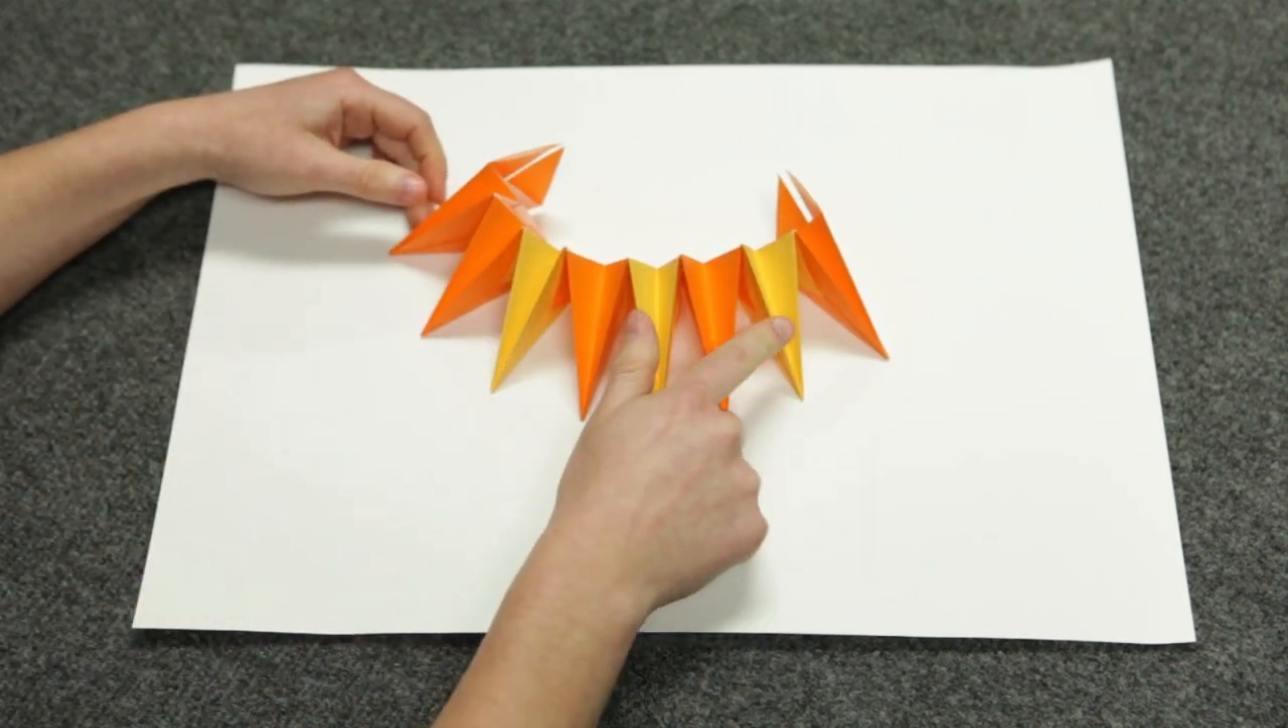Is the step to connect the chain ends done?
No.